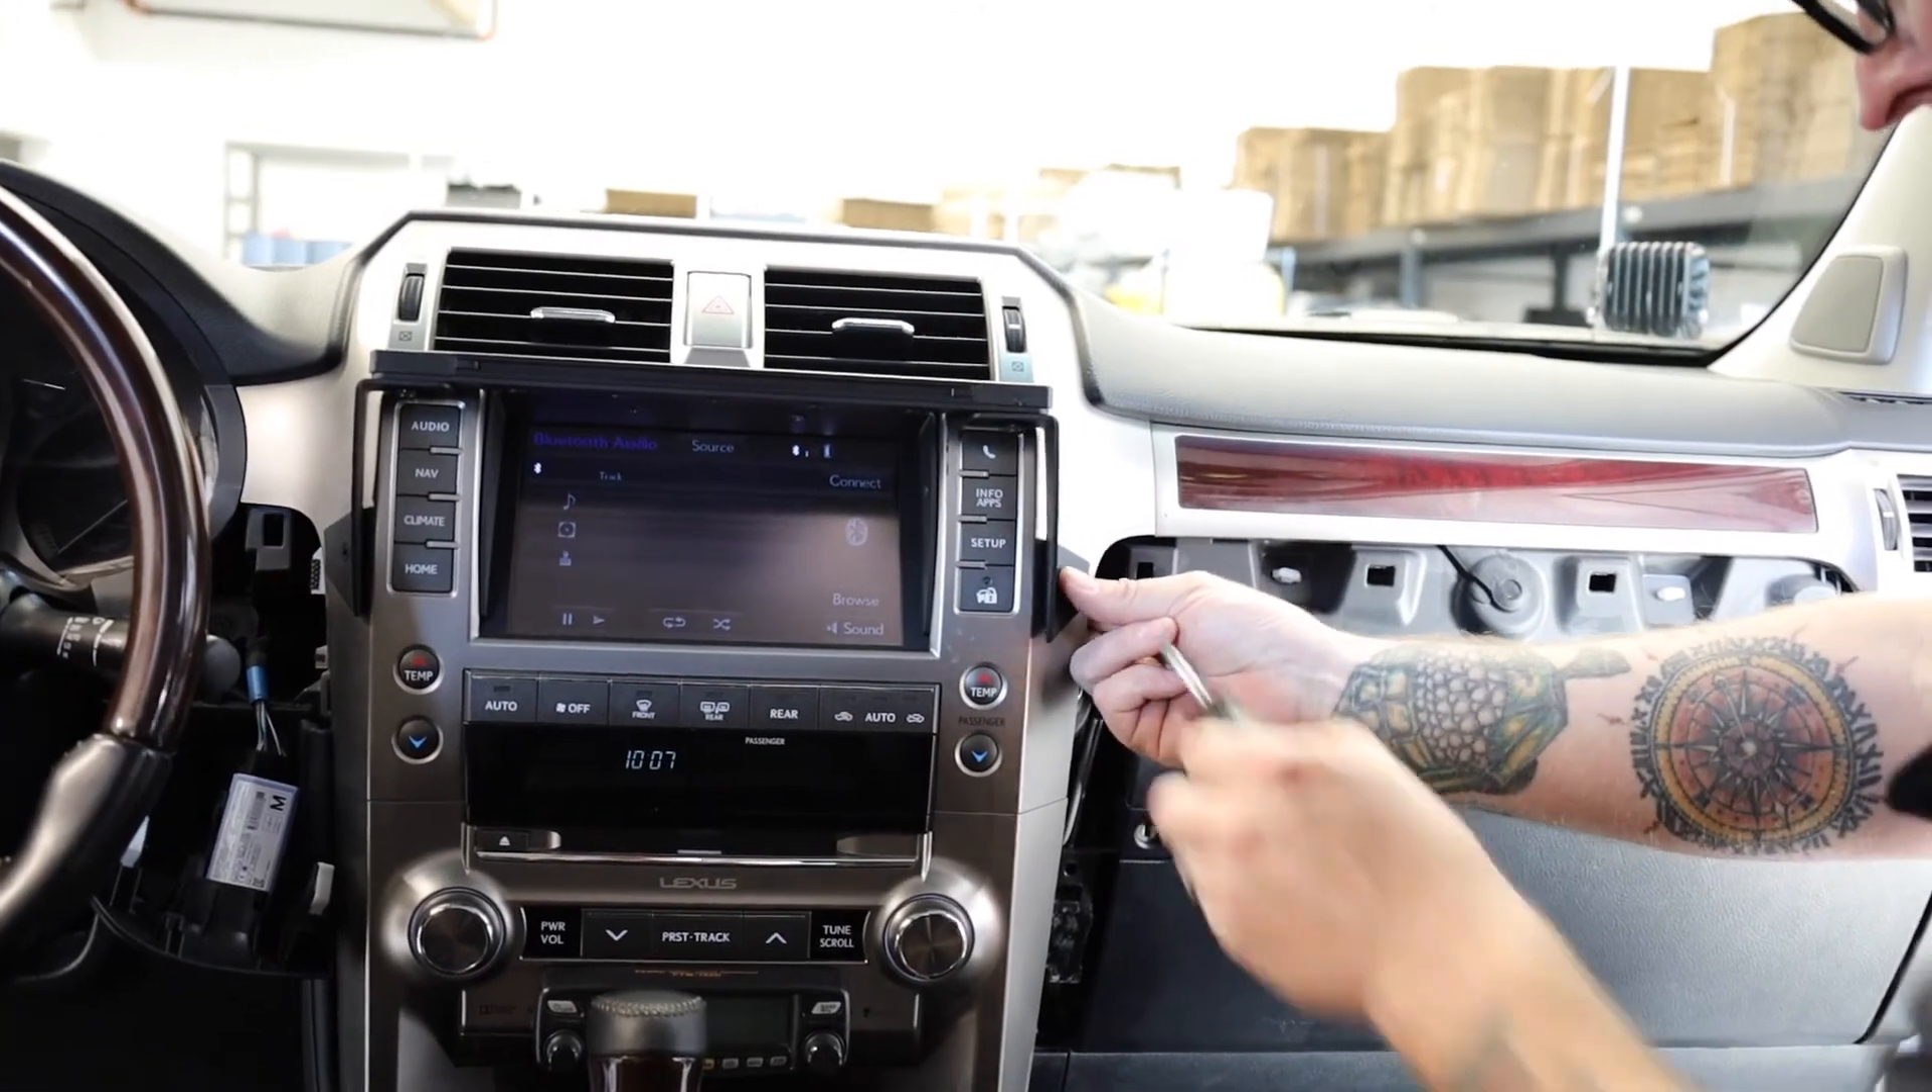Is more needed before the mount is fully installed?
Yes.